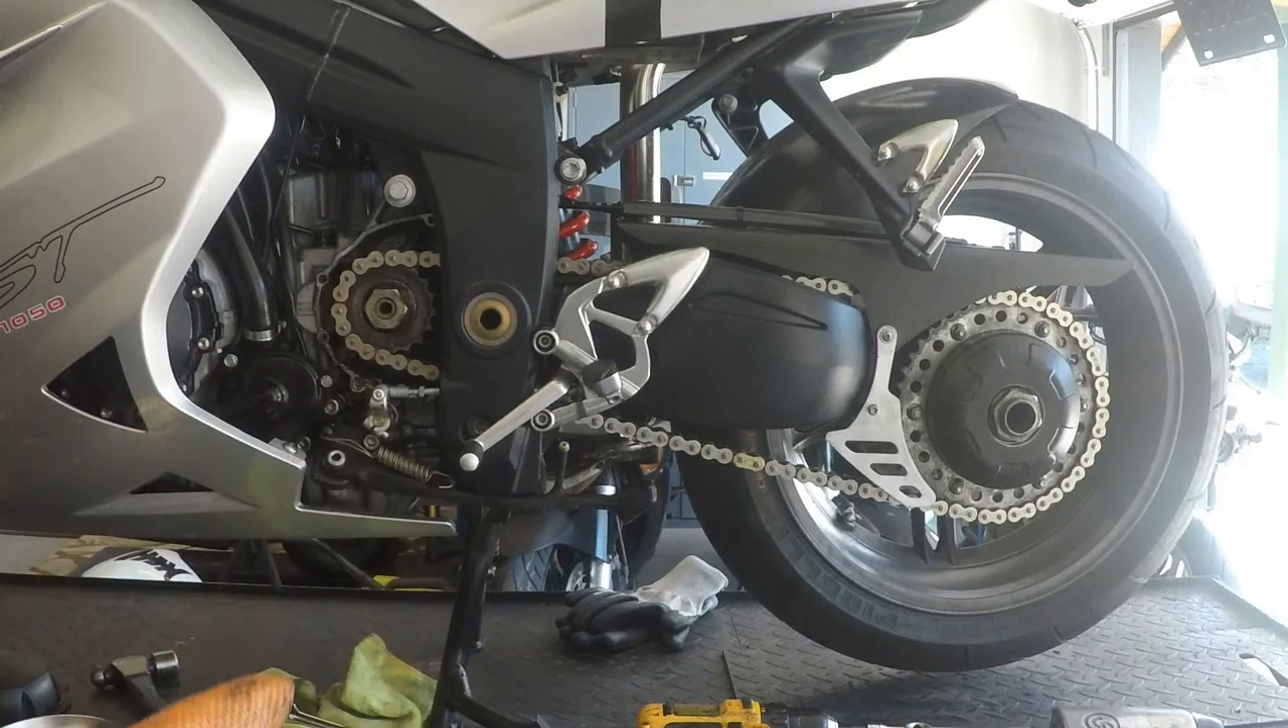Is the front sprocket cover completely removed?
Yes.